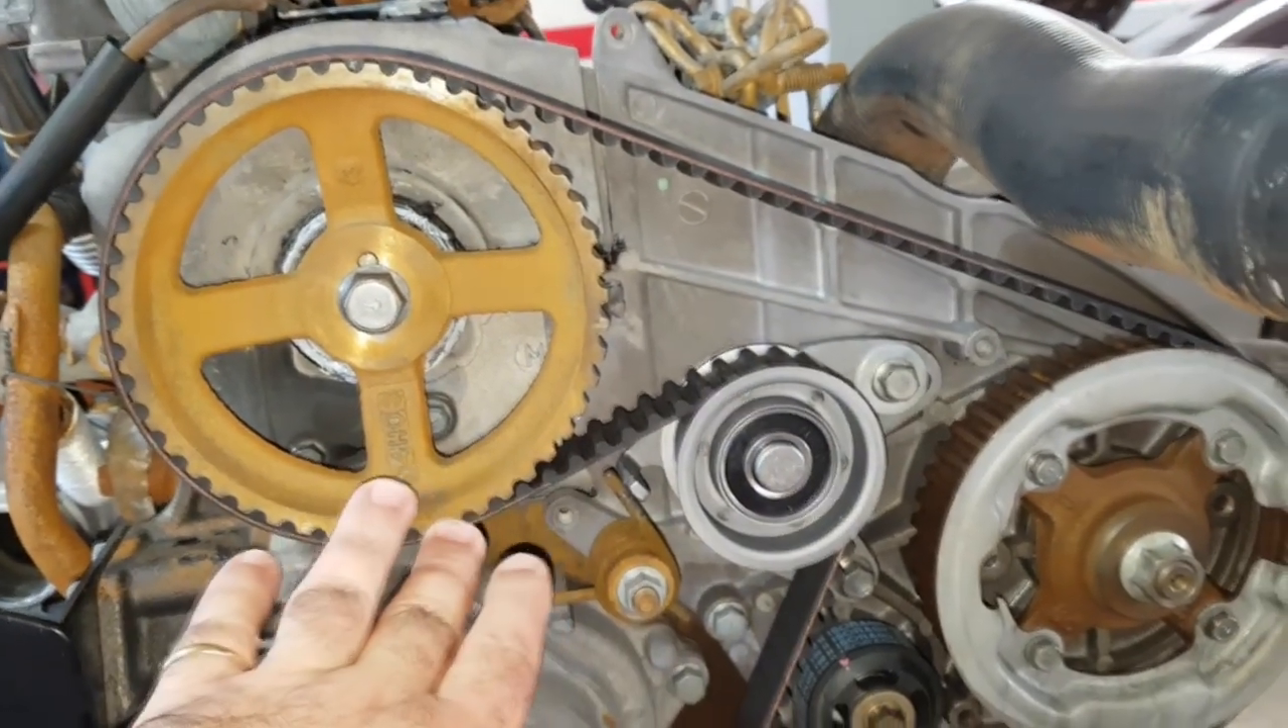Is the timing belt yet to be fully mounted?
No.